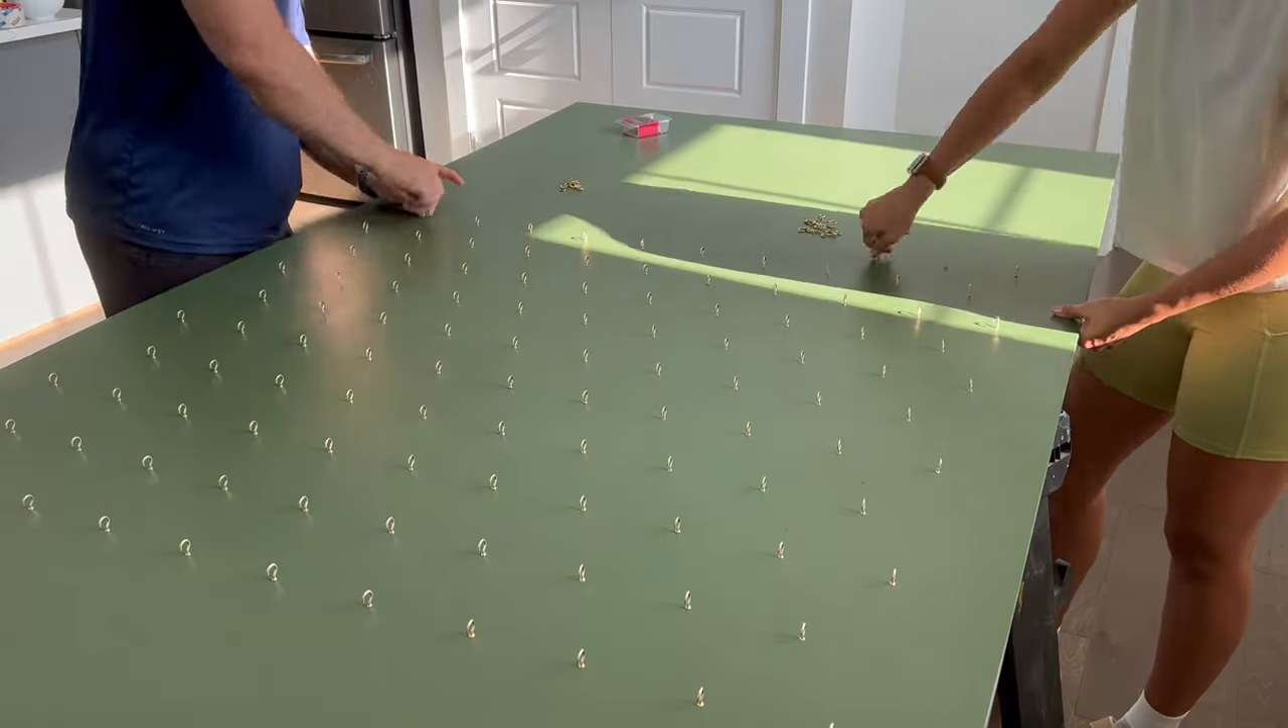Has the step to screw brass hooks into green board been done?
No.